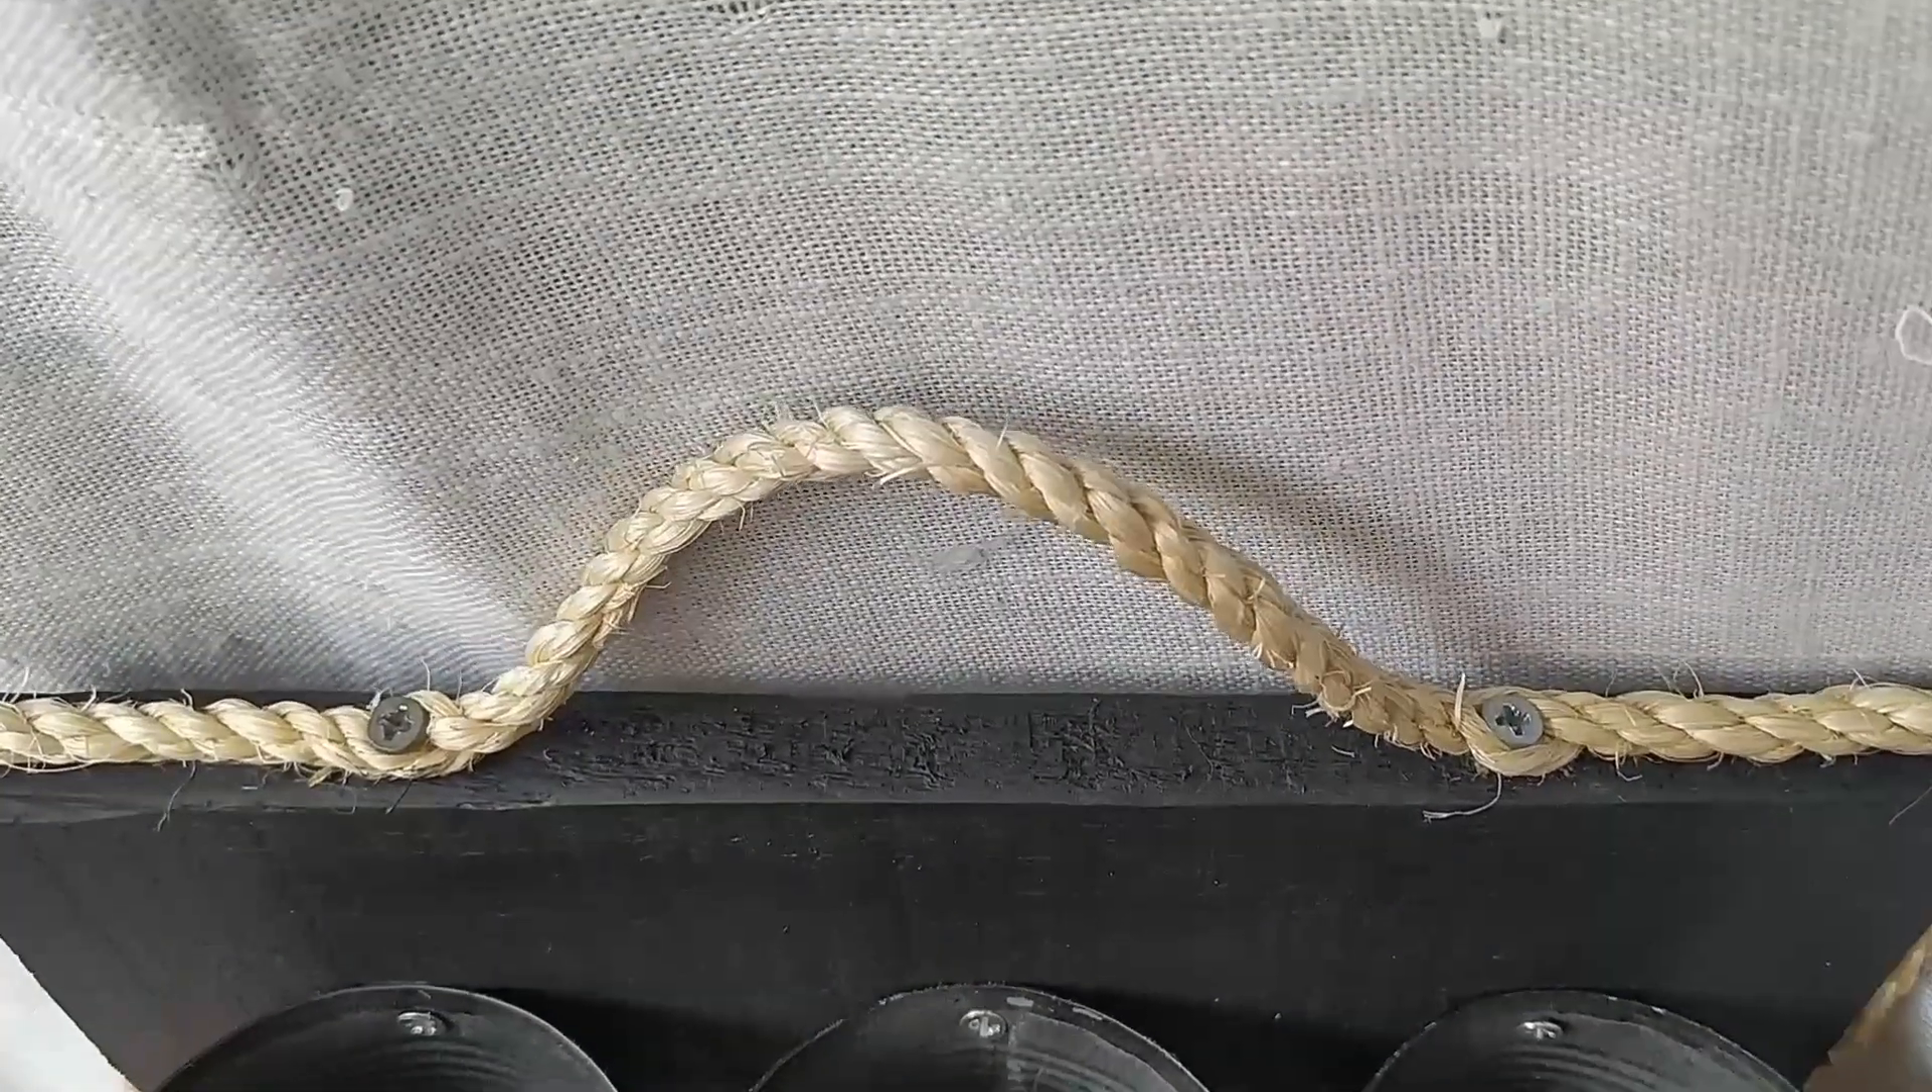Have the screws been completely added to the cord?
Yes.